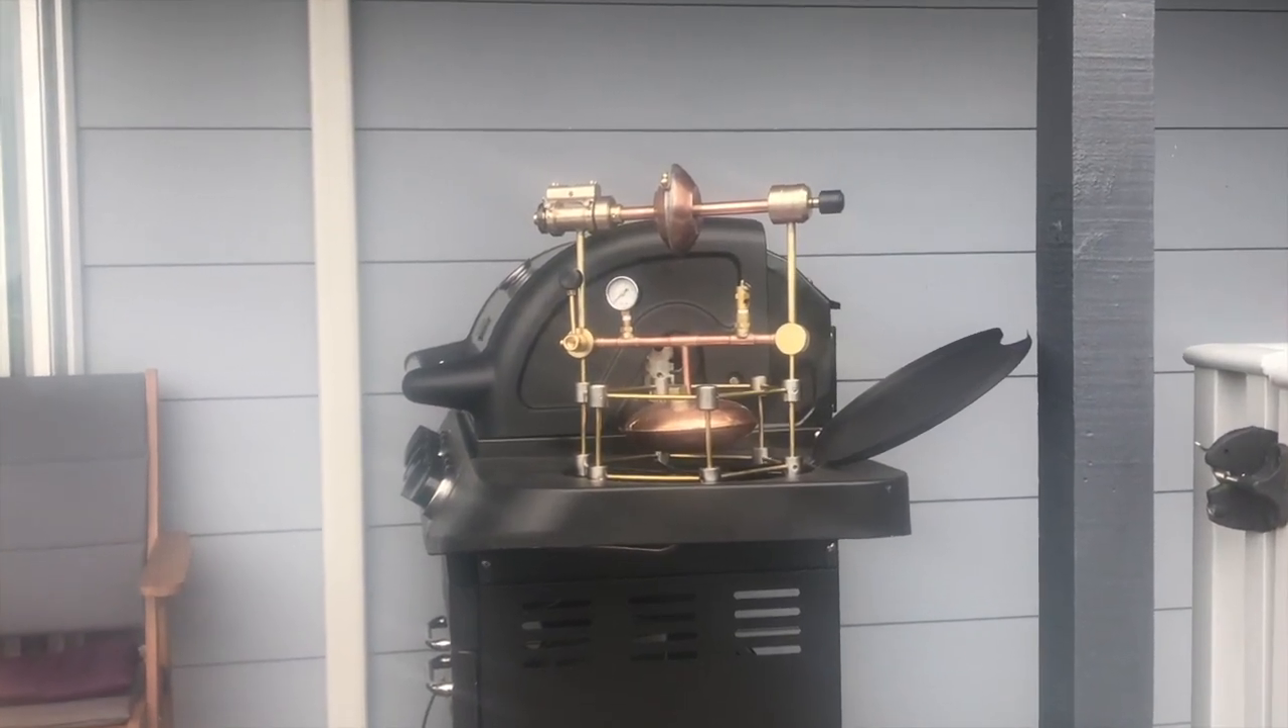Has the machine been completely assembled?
Yes.